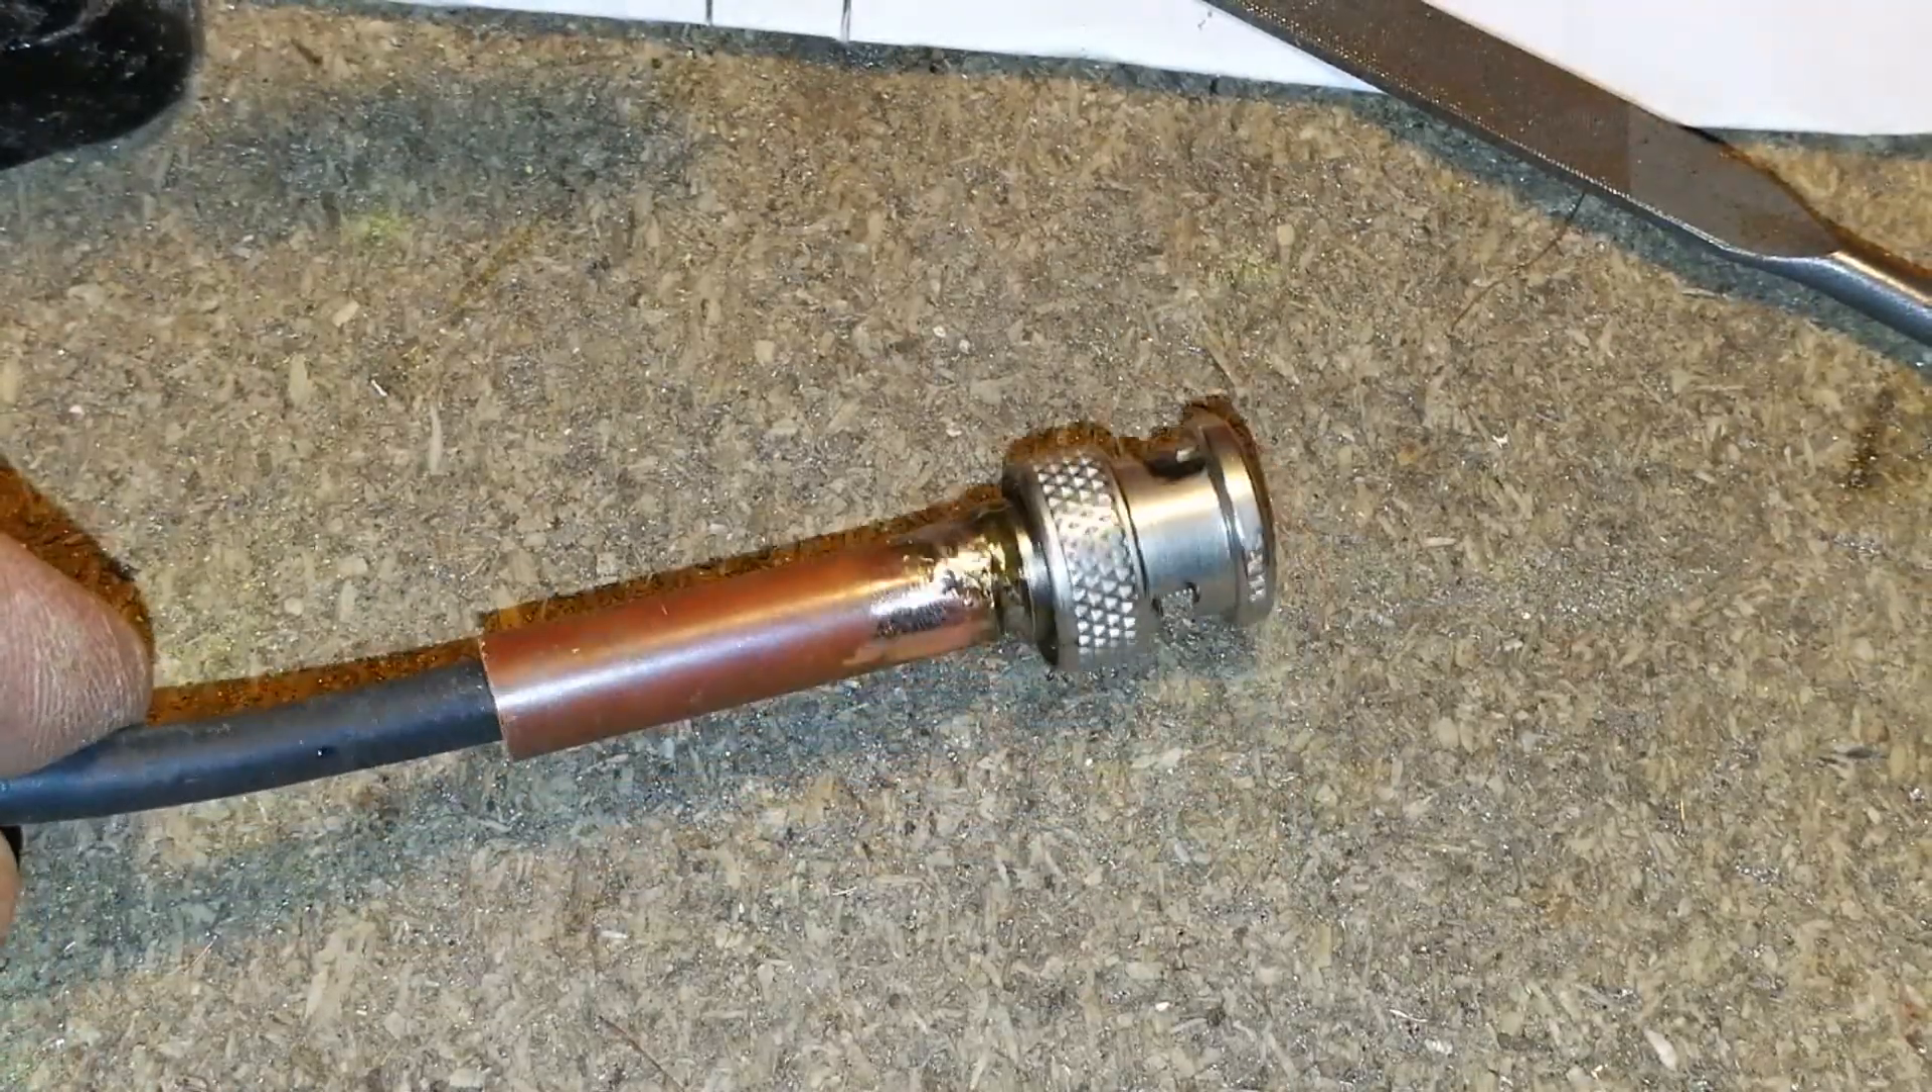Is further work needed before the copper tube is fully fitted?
No.